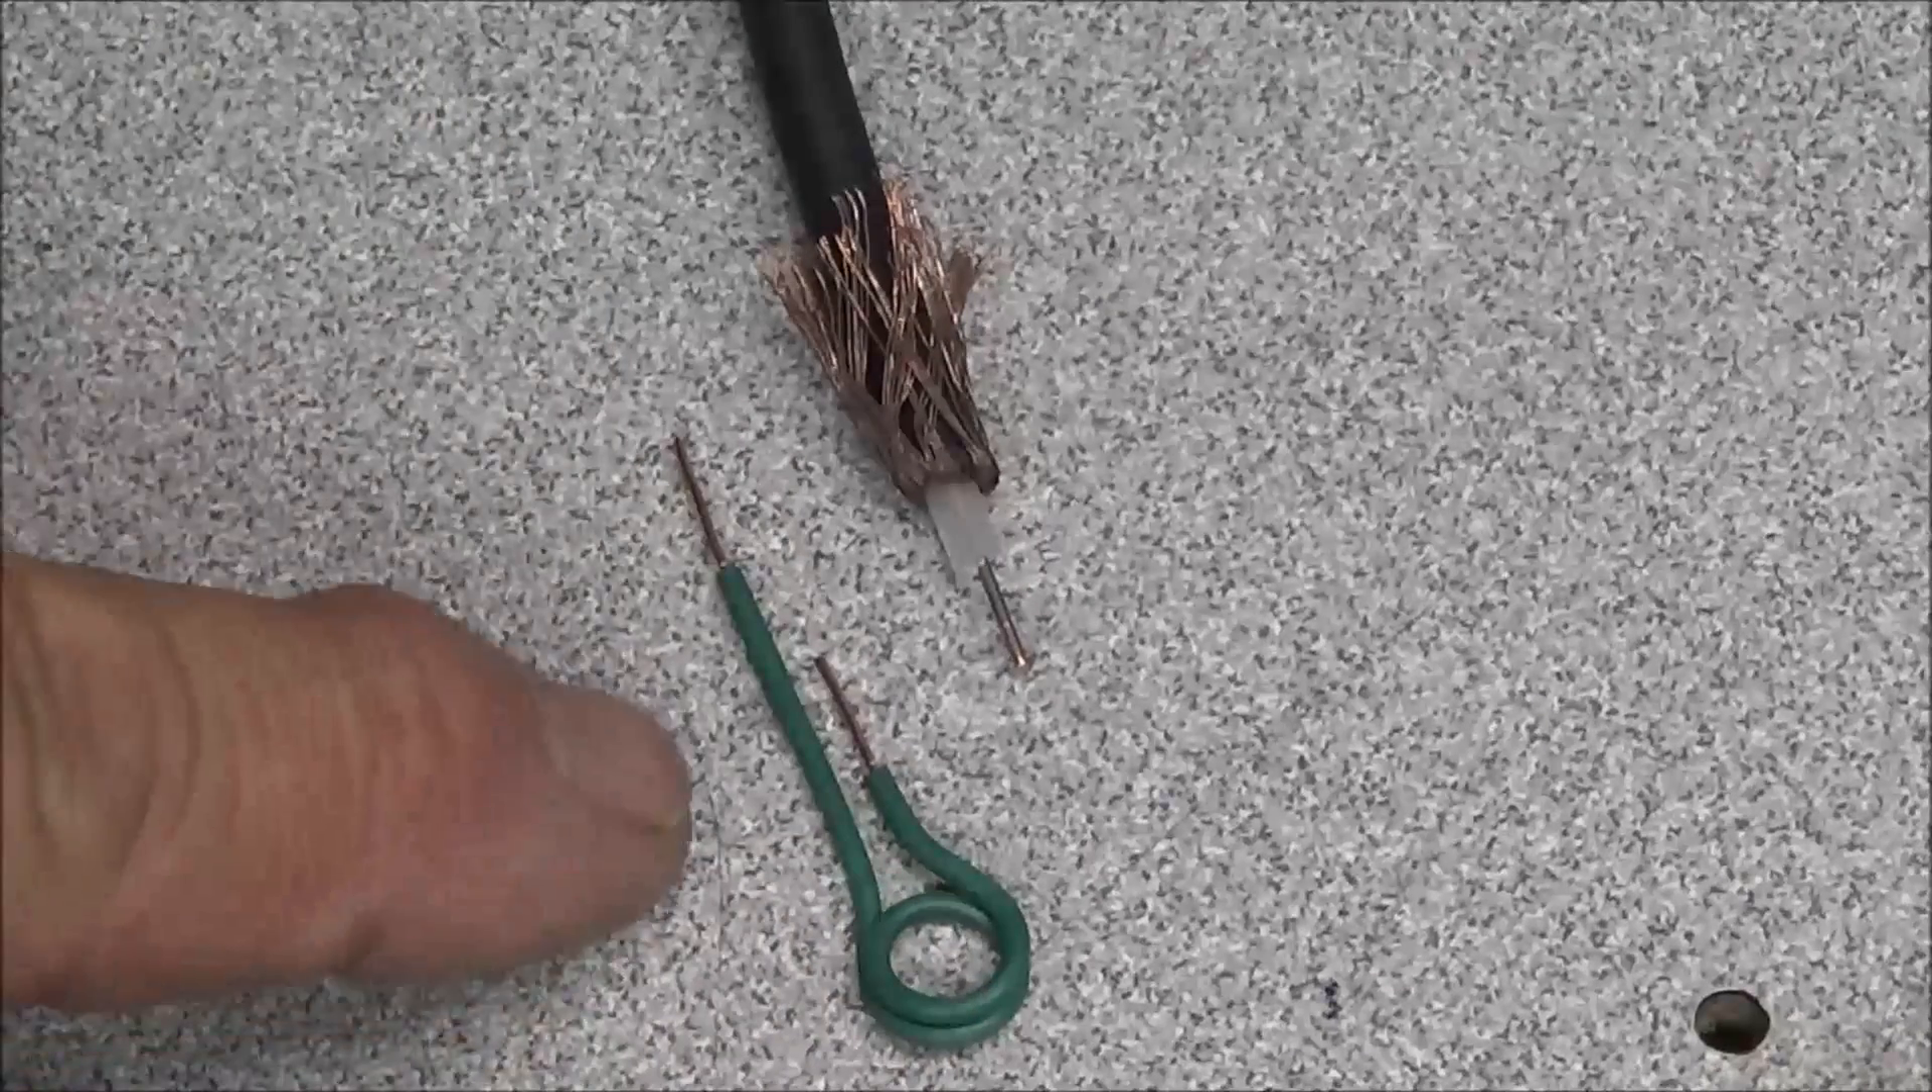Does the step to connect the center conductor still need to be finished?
Yes.